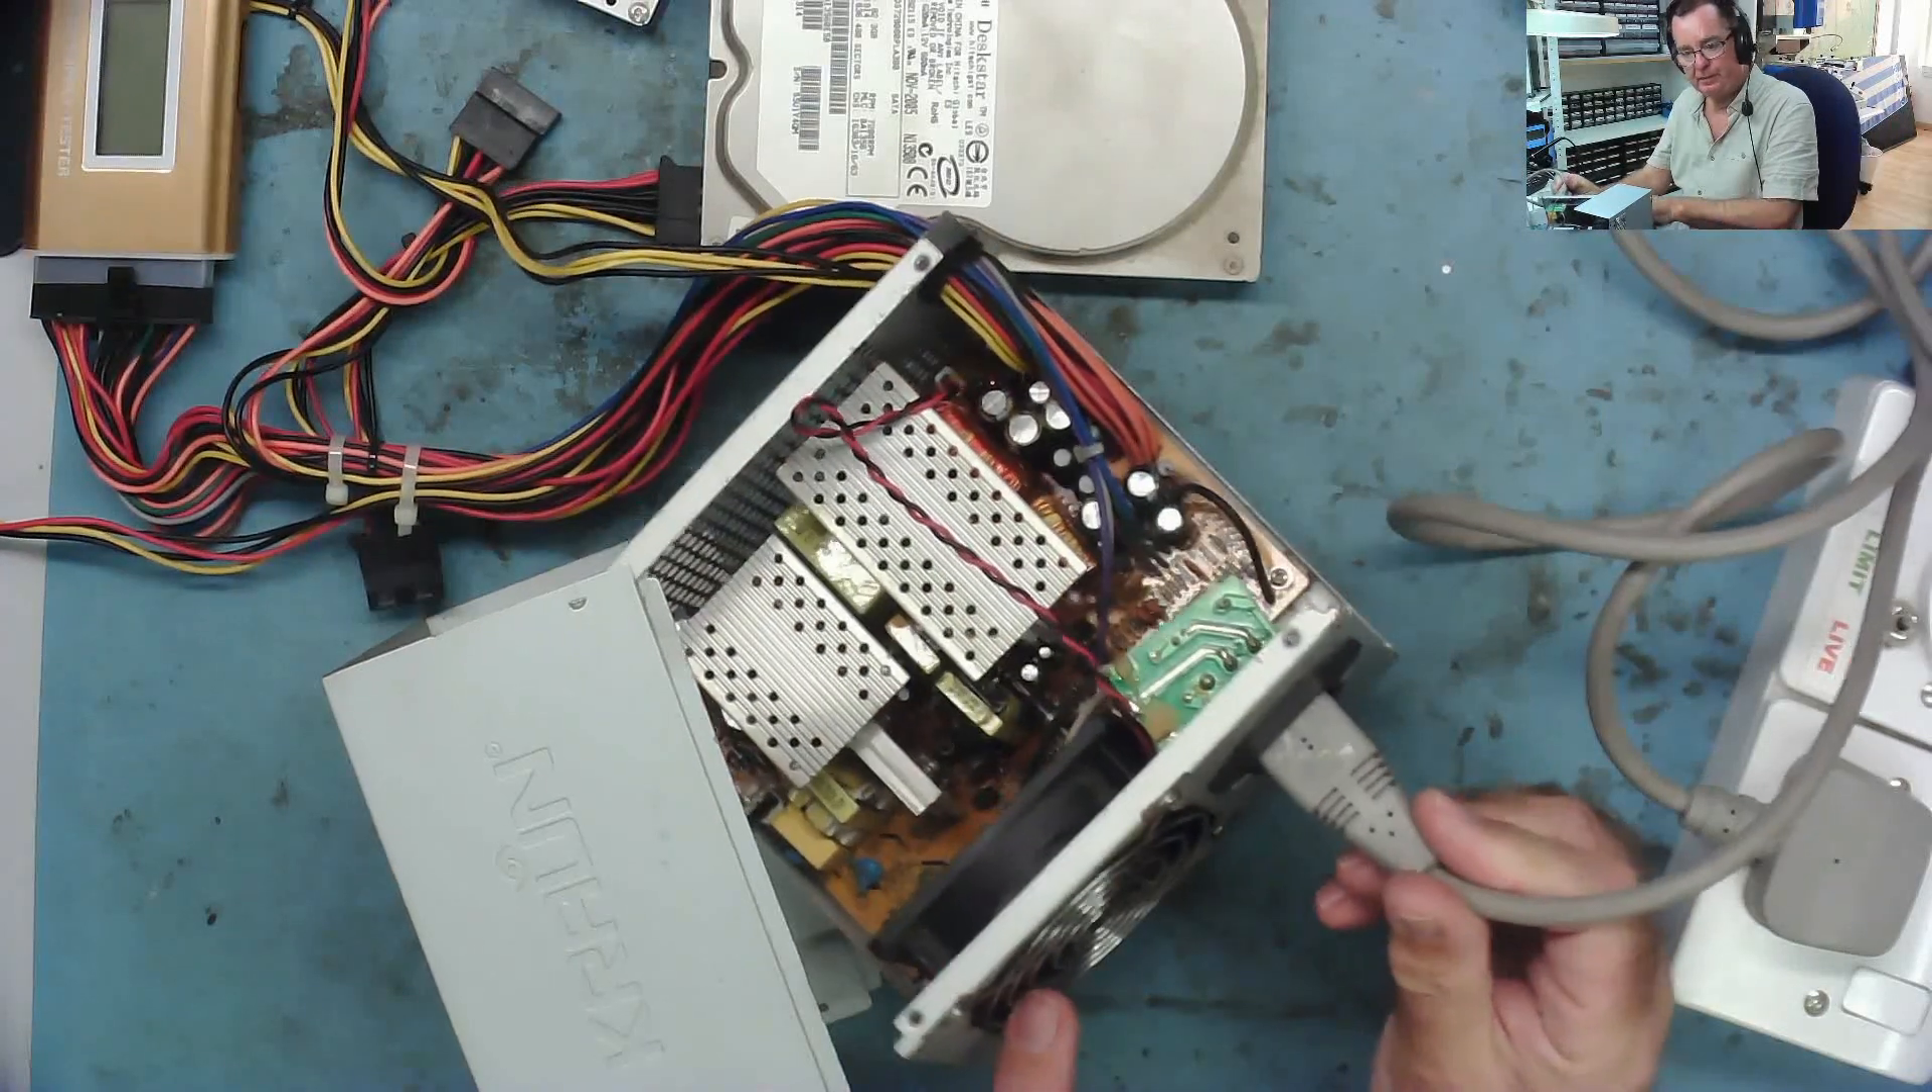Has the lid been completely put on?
No.